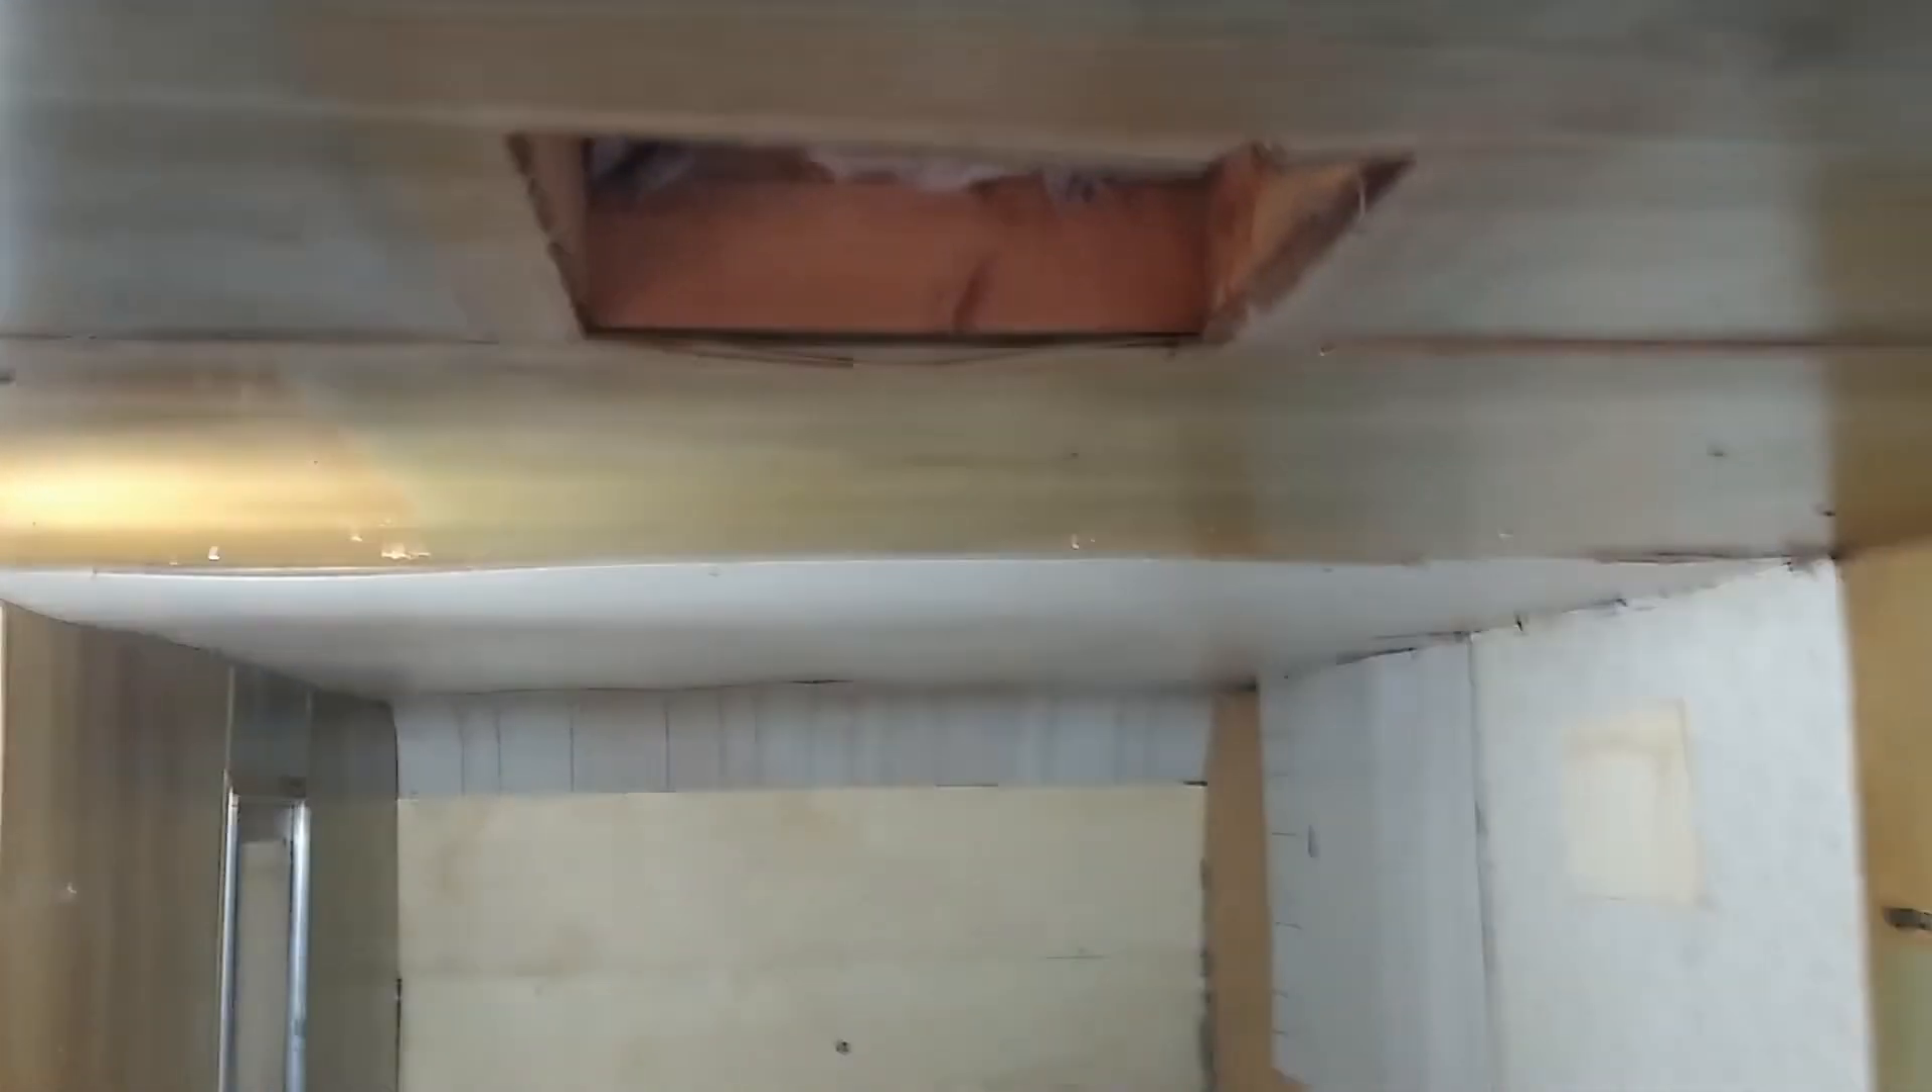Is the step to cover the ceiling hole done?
No.